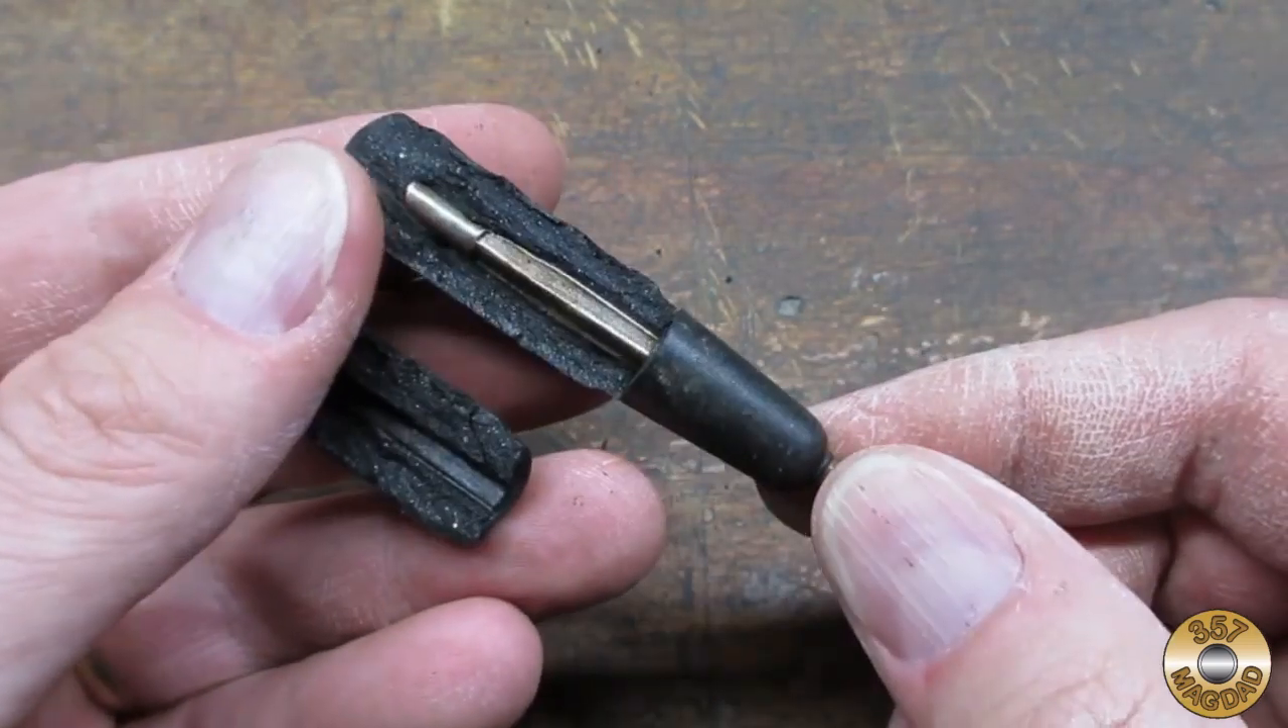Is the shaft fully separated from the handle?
No.